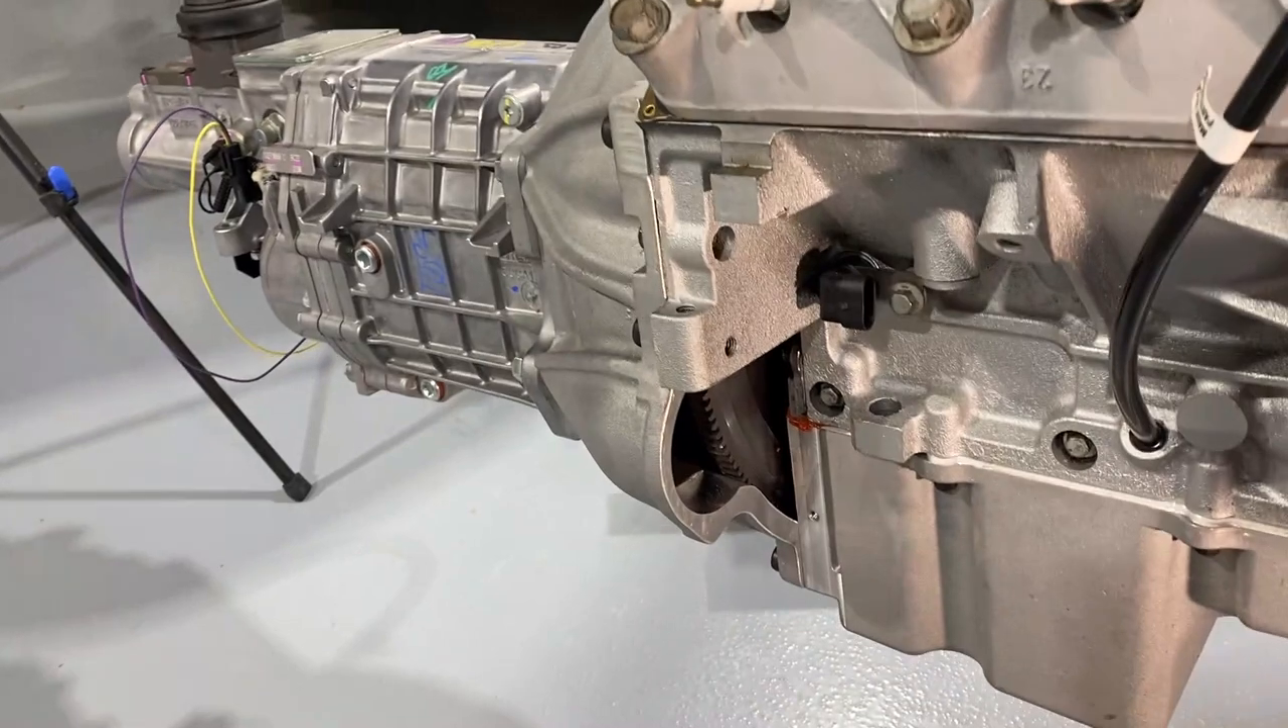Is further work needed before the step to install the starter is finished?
Yes.